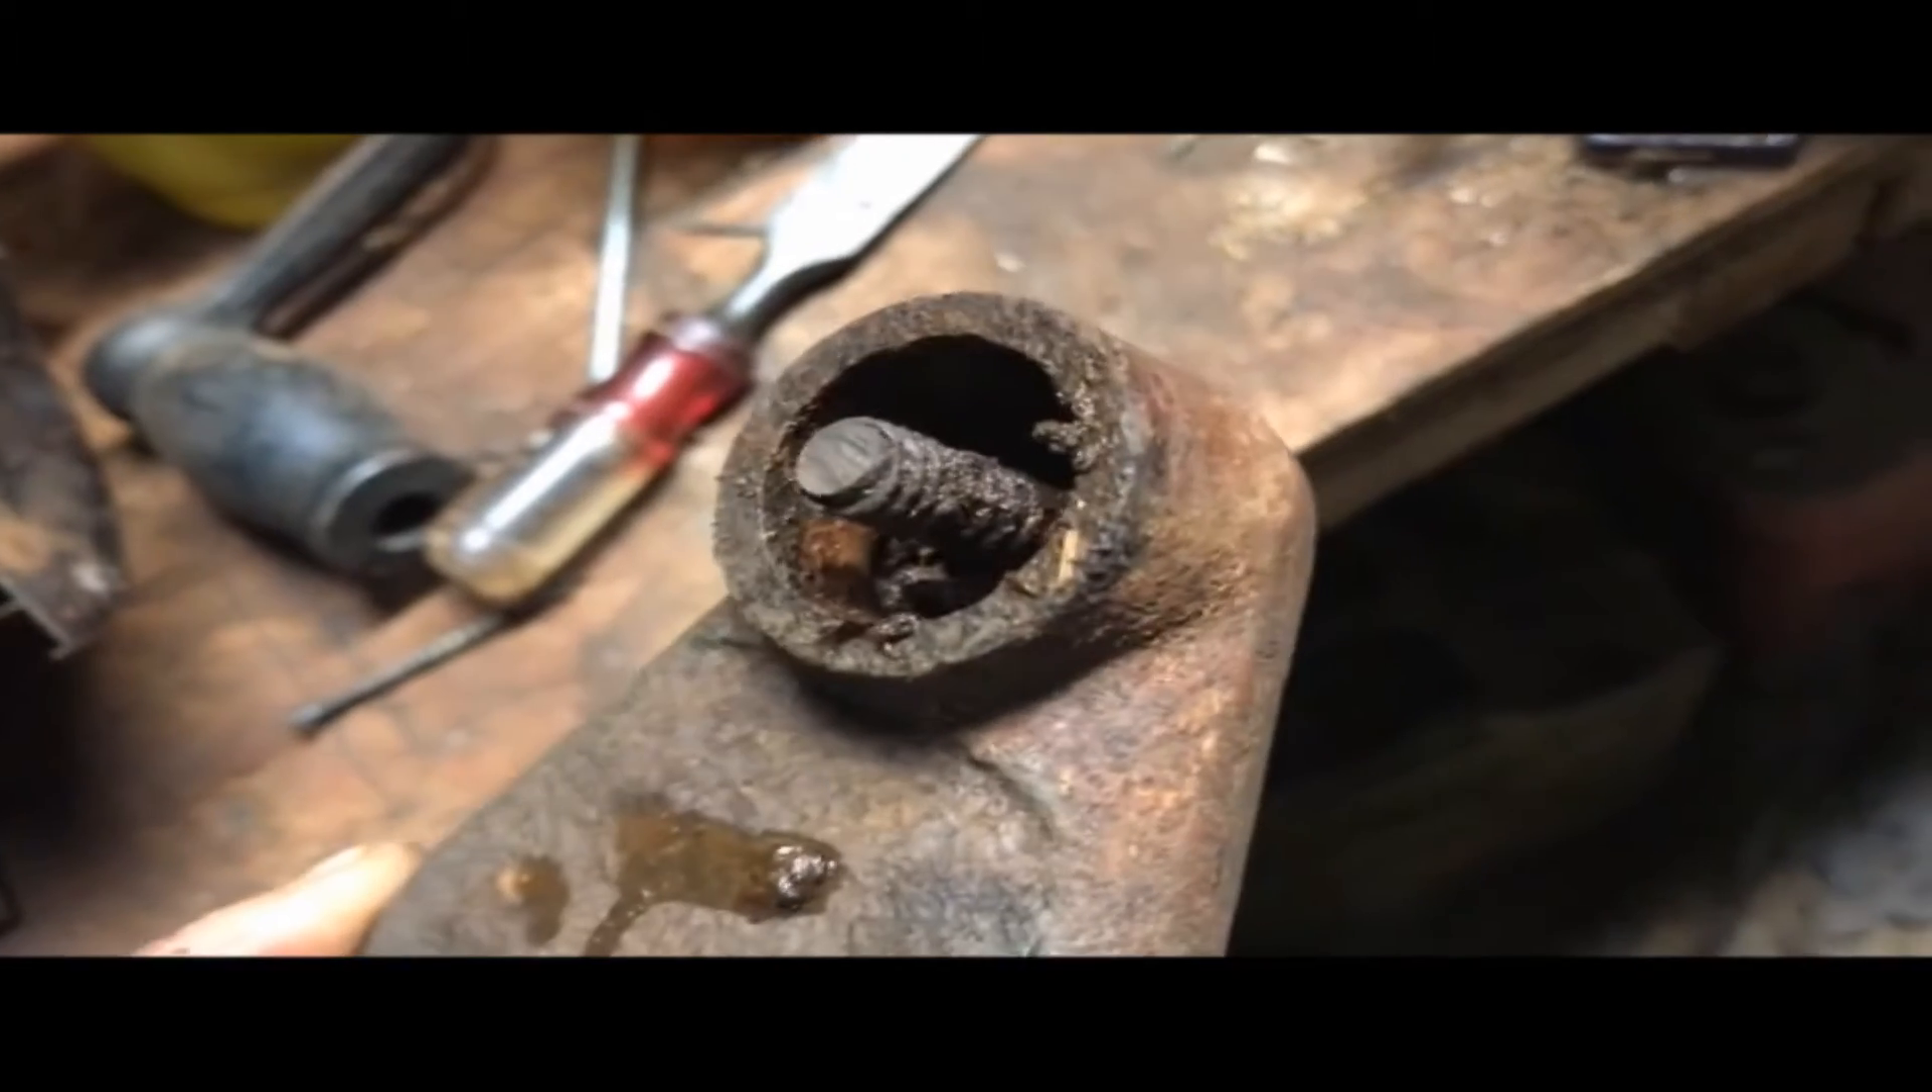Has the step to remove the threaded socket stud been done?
No.